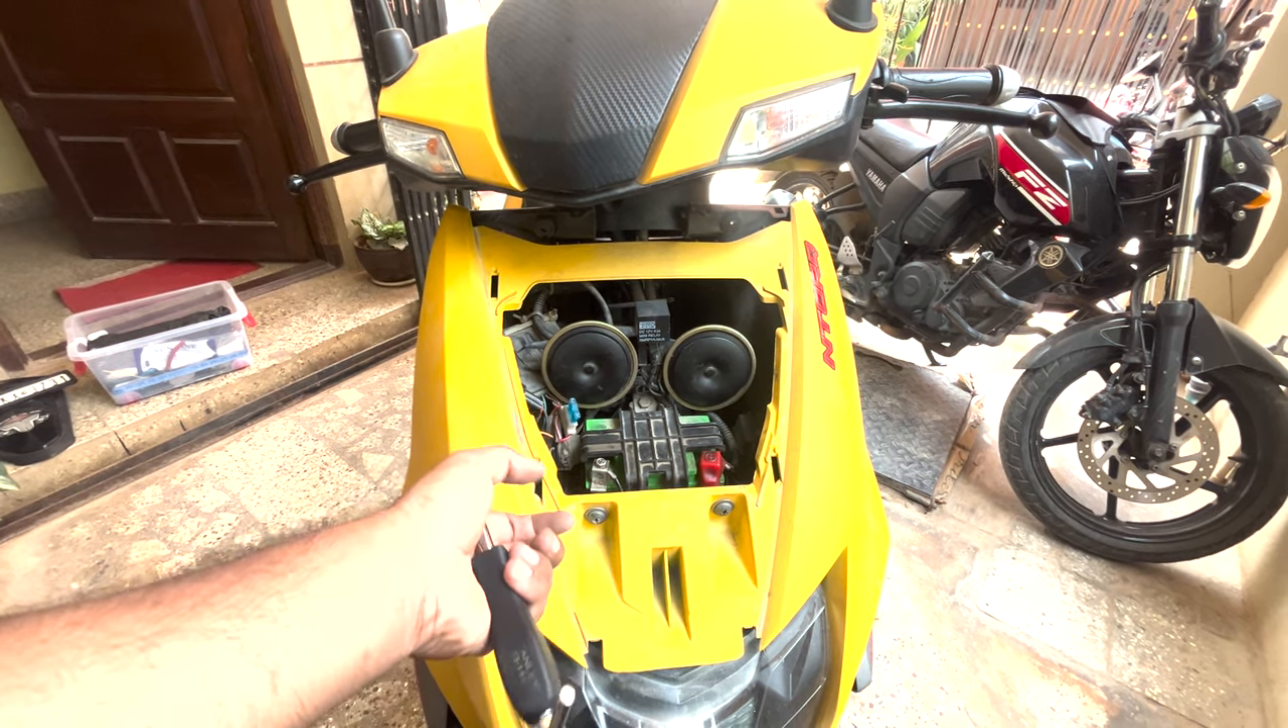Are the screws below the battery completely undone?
No.